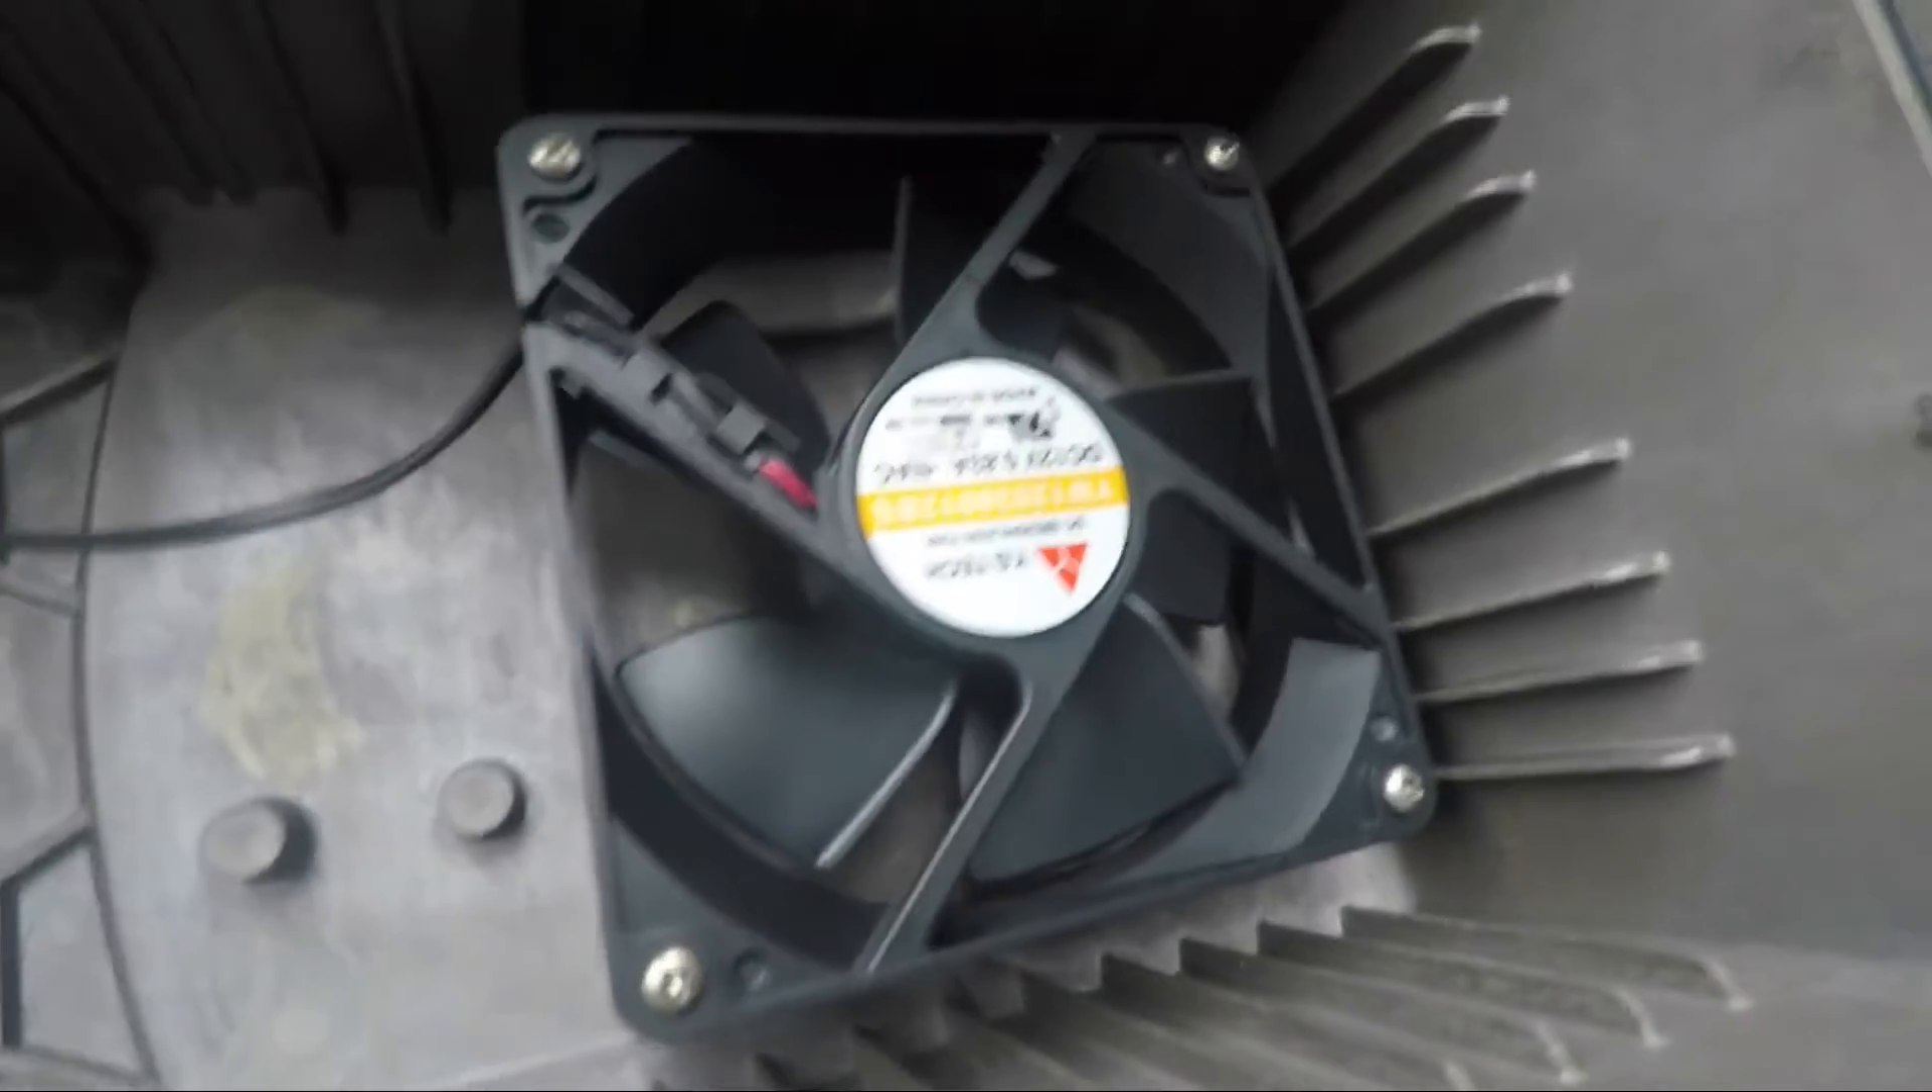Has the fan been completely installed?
Yes.